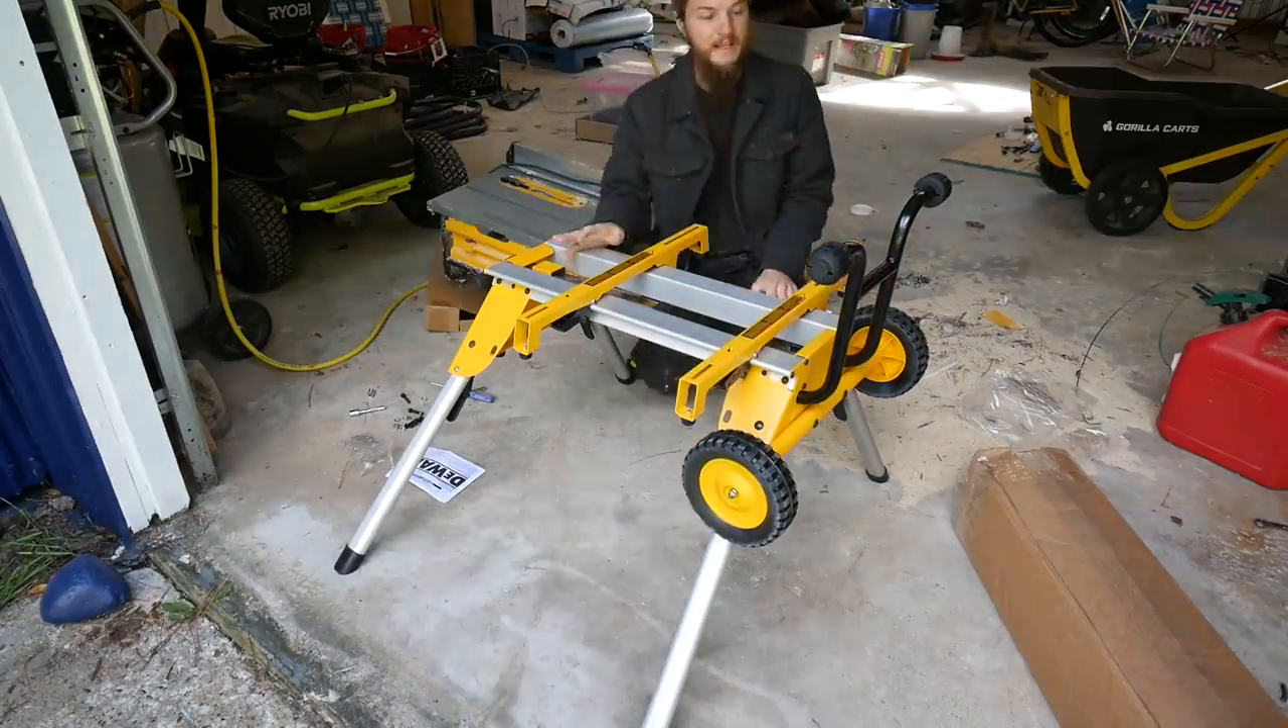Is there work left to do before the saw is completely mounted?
Yes.